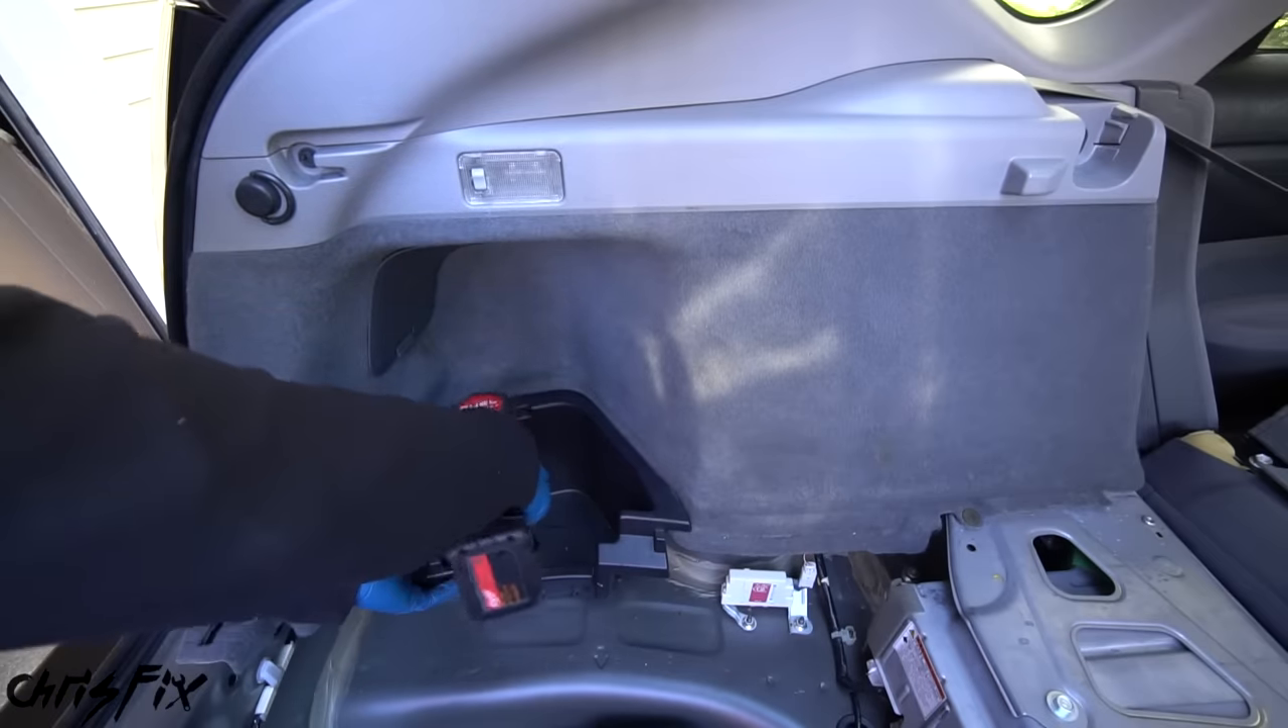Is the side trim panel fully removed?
No.